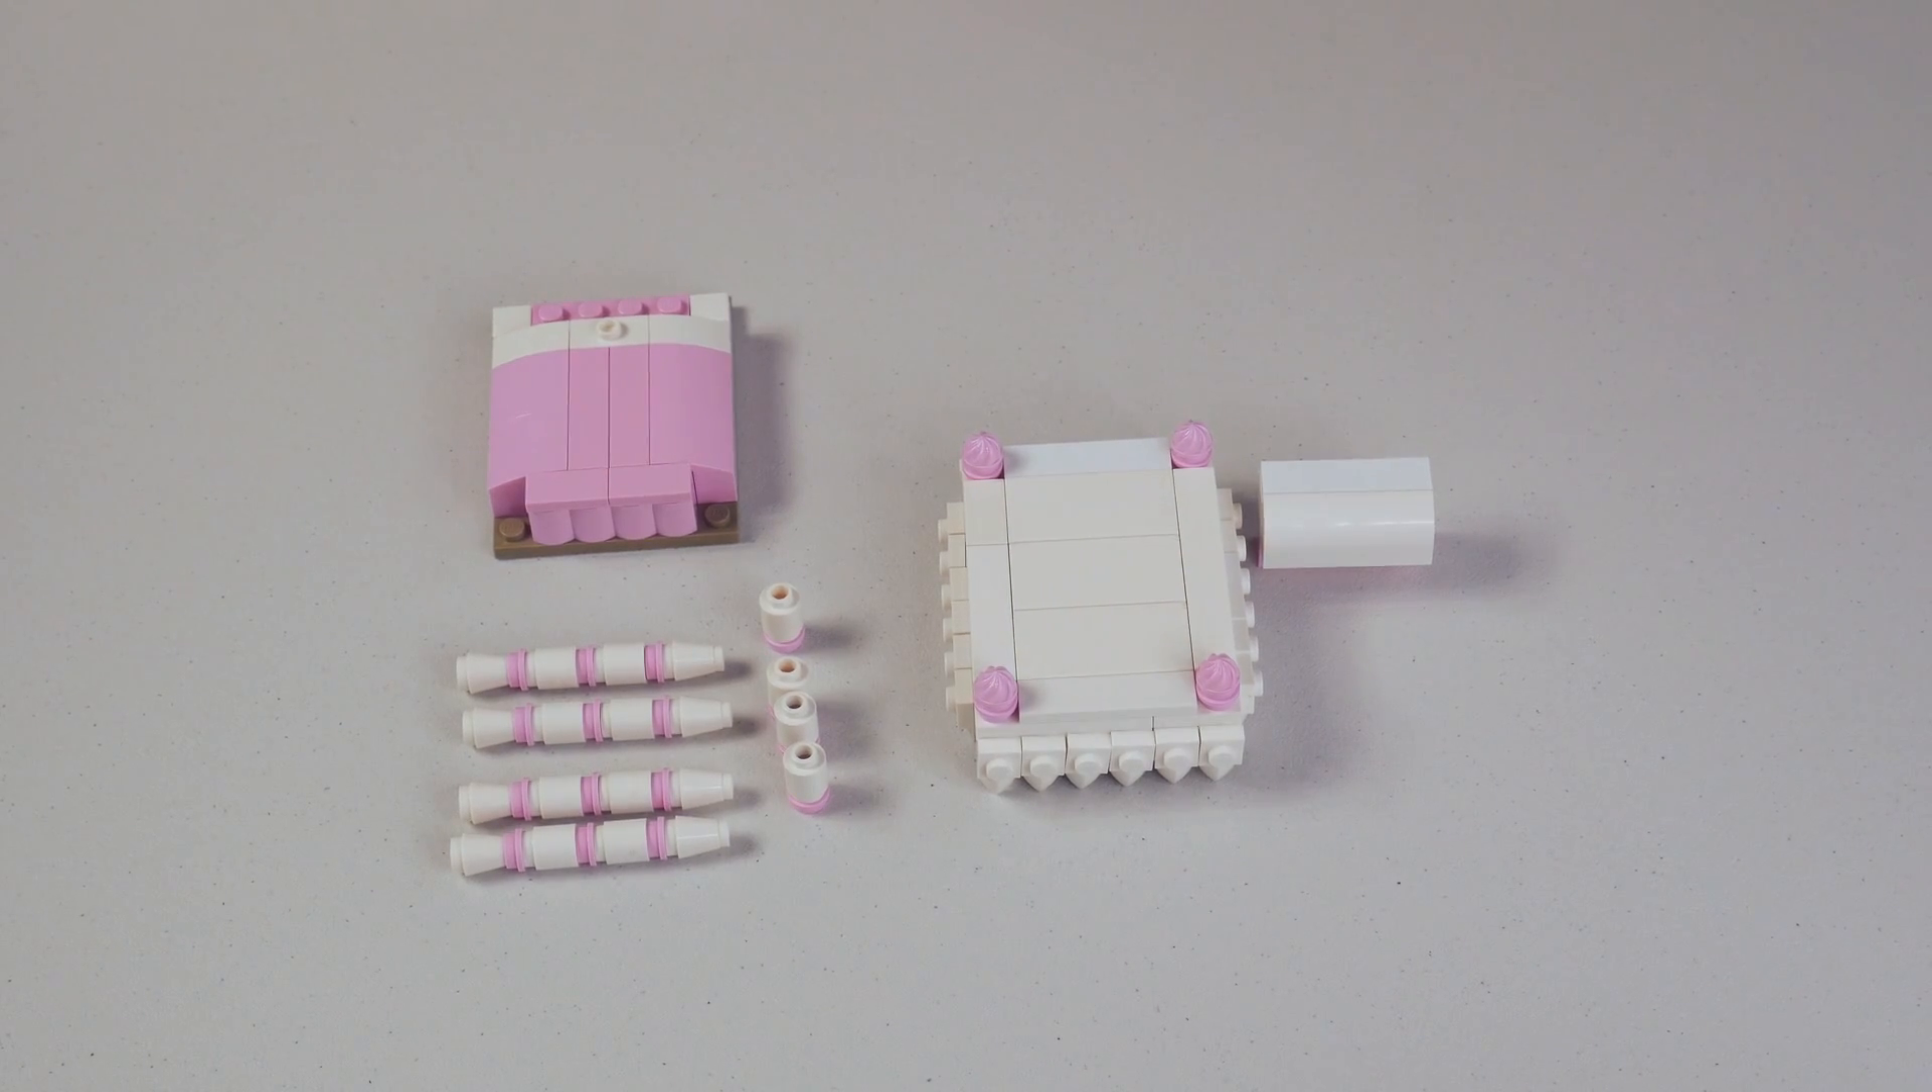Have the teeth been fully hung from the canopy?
Yes.